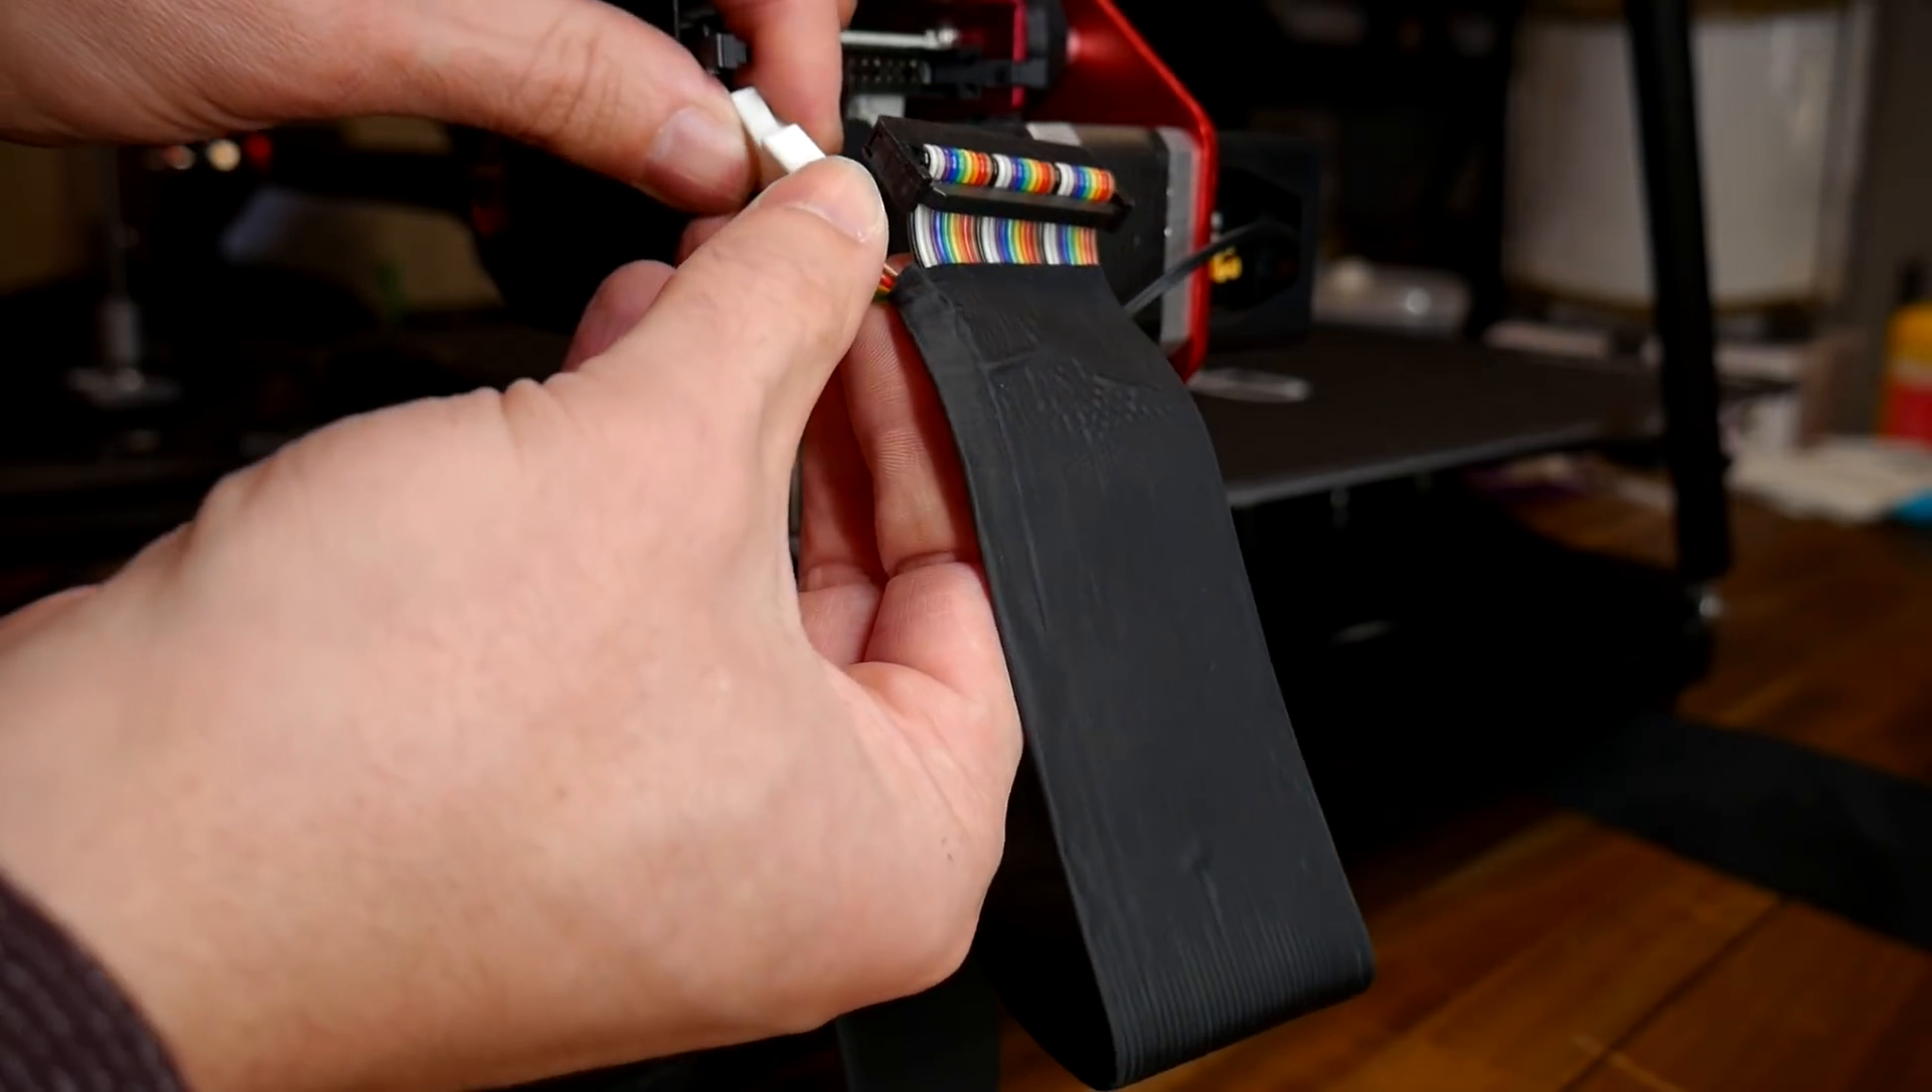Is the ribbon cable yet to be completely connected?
Yes.